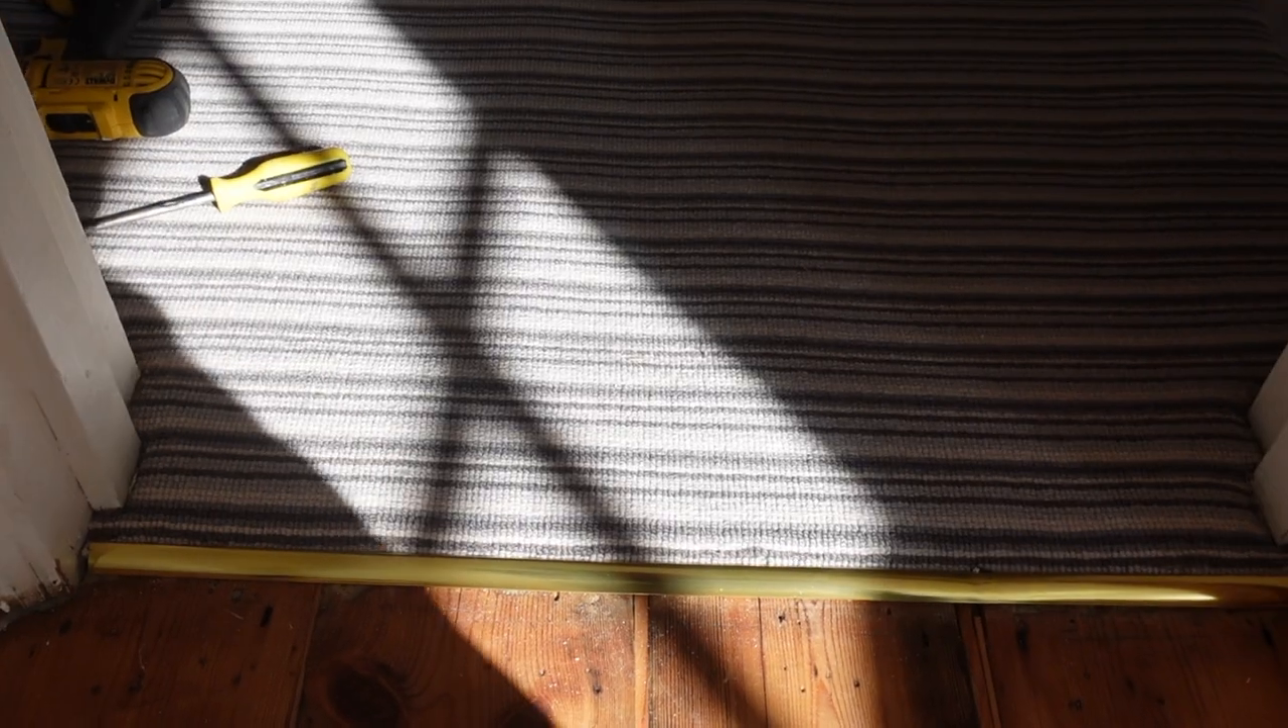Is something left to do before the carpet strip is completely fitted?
No.